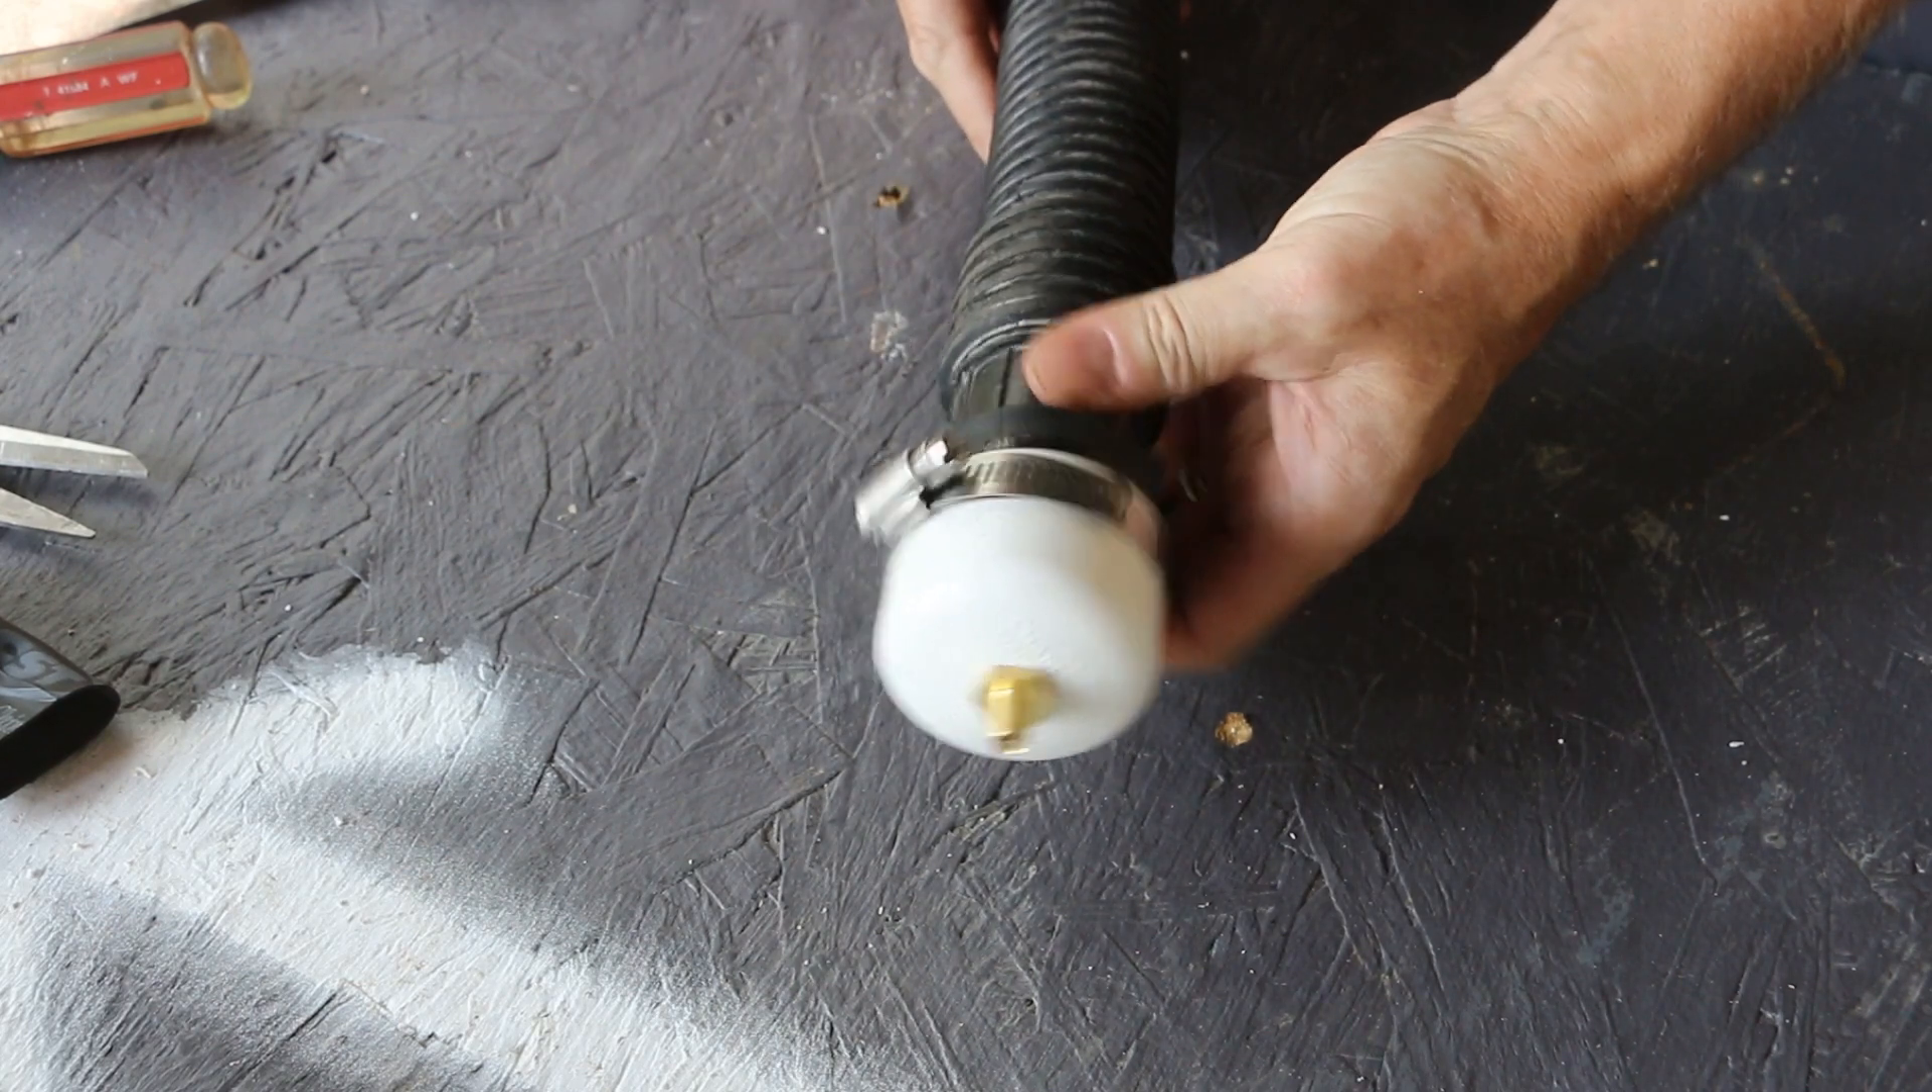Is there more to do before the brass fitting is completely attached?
No.